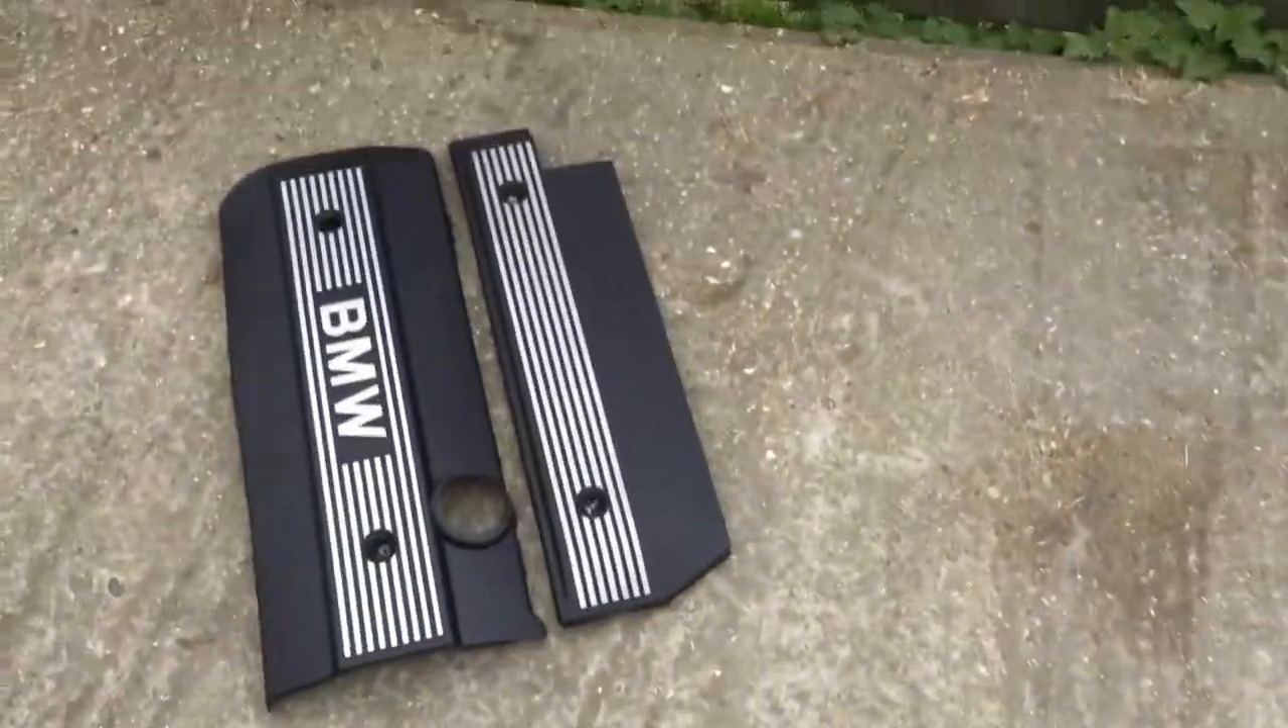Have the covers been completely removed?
Yes.